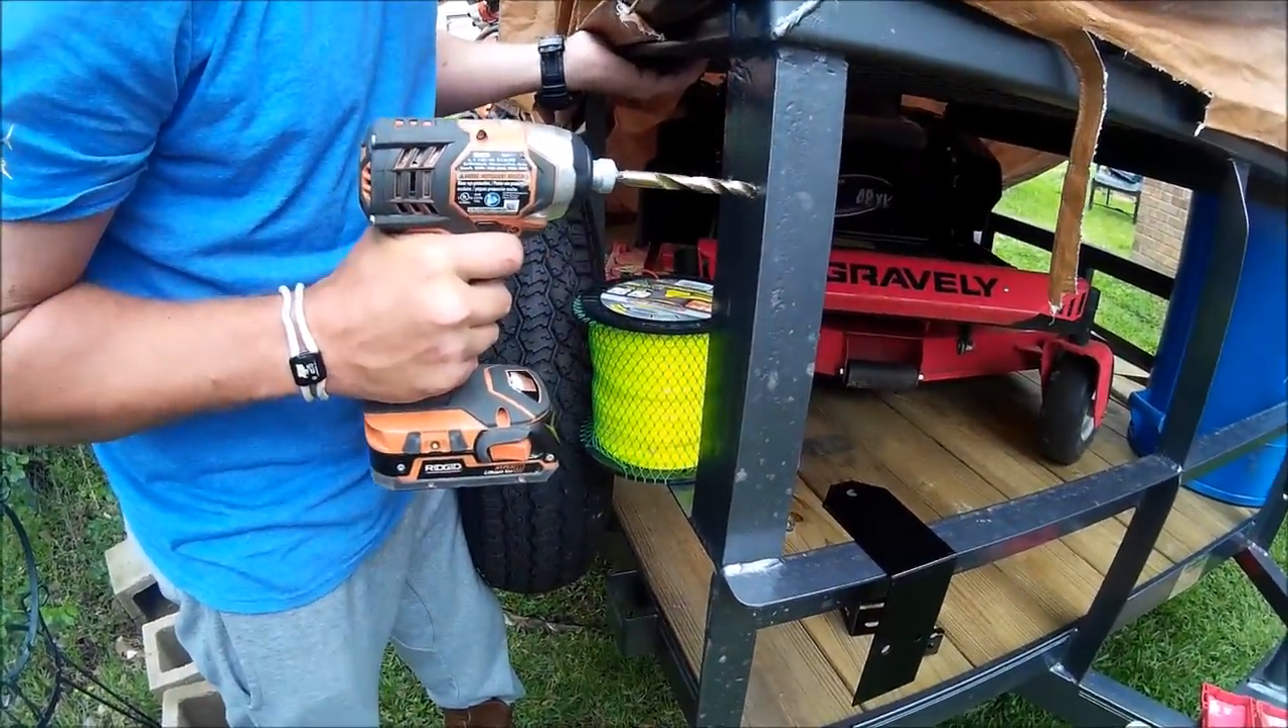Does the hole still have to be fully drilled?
Yes.